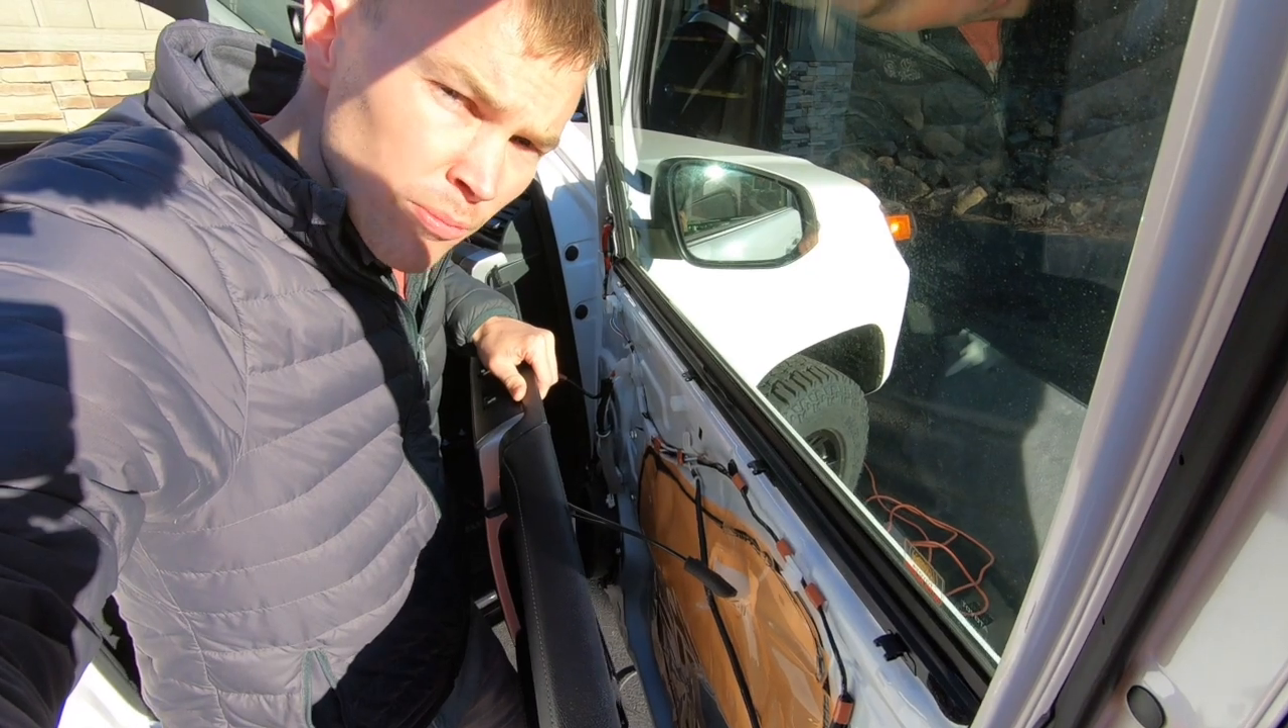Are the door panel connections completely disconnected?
No.